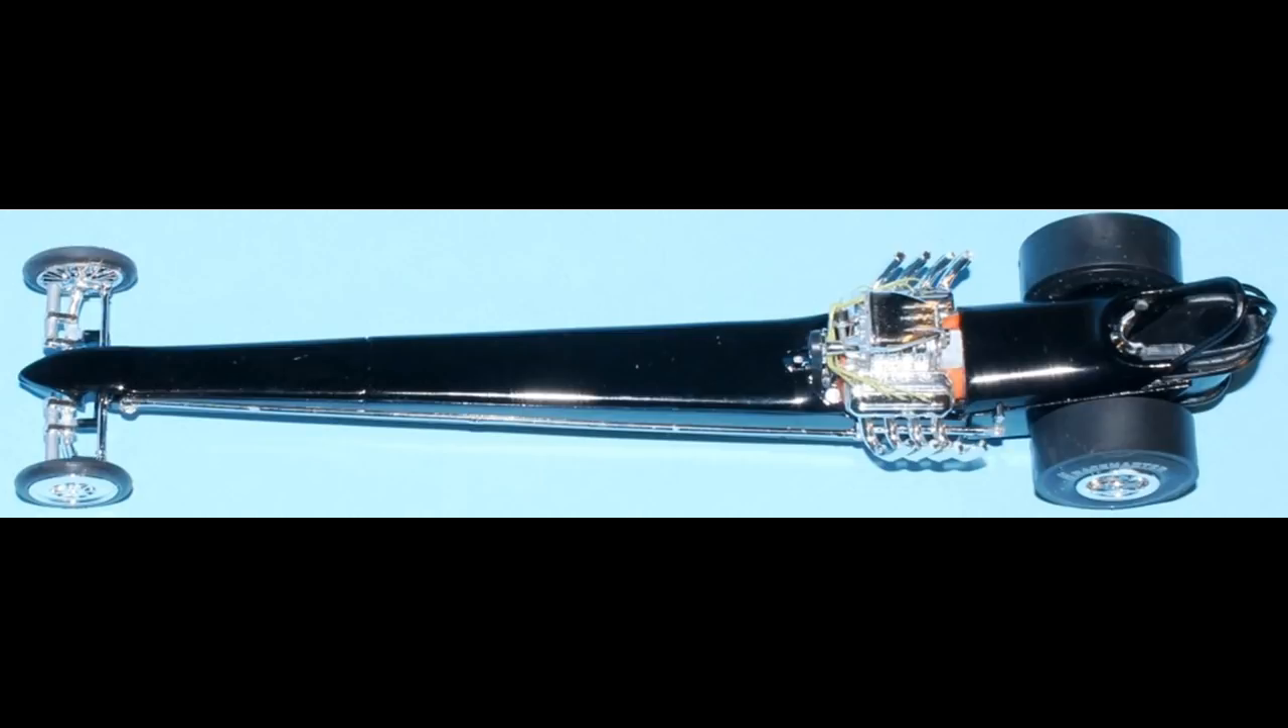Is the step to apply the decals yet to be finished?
Yes.